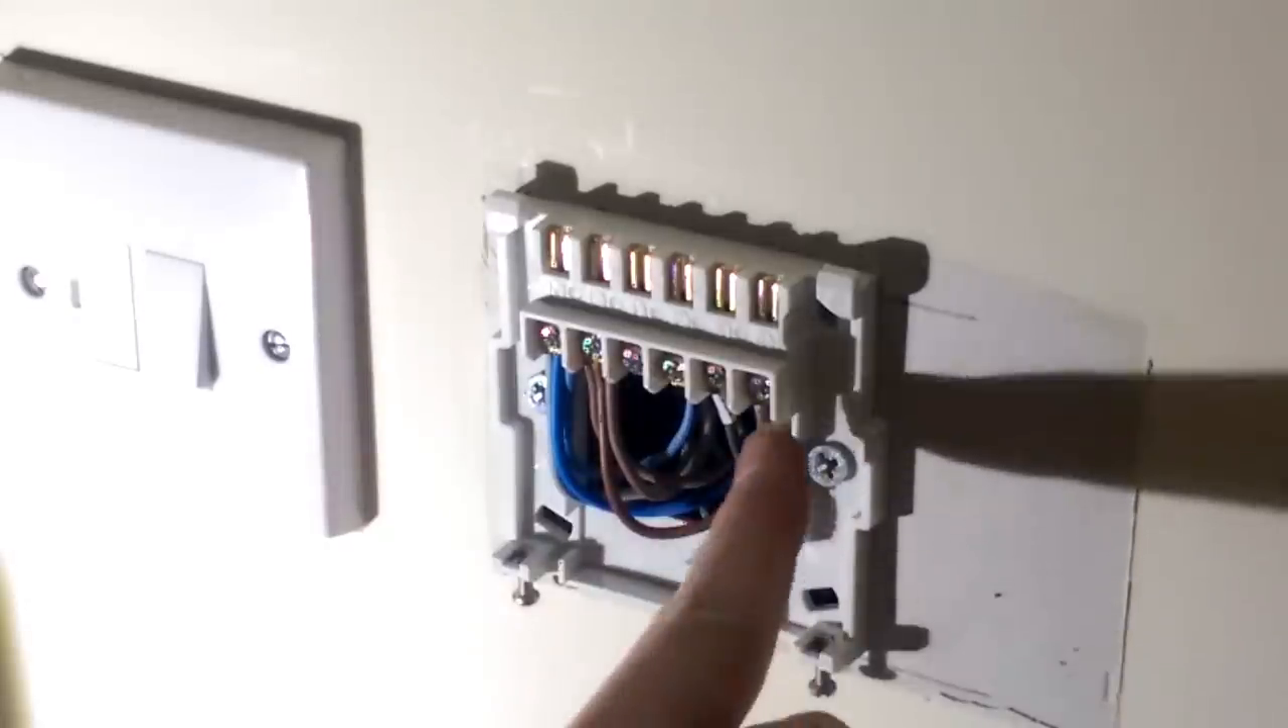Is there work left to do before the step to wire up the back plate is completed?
No.